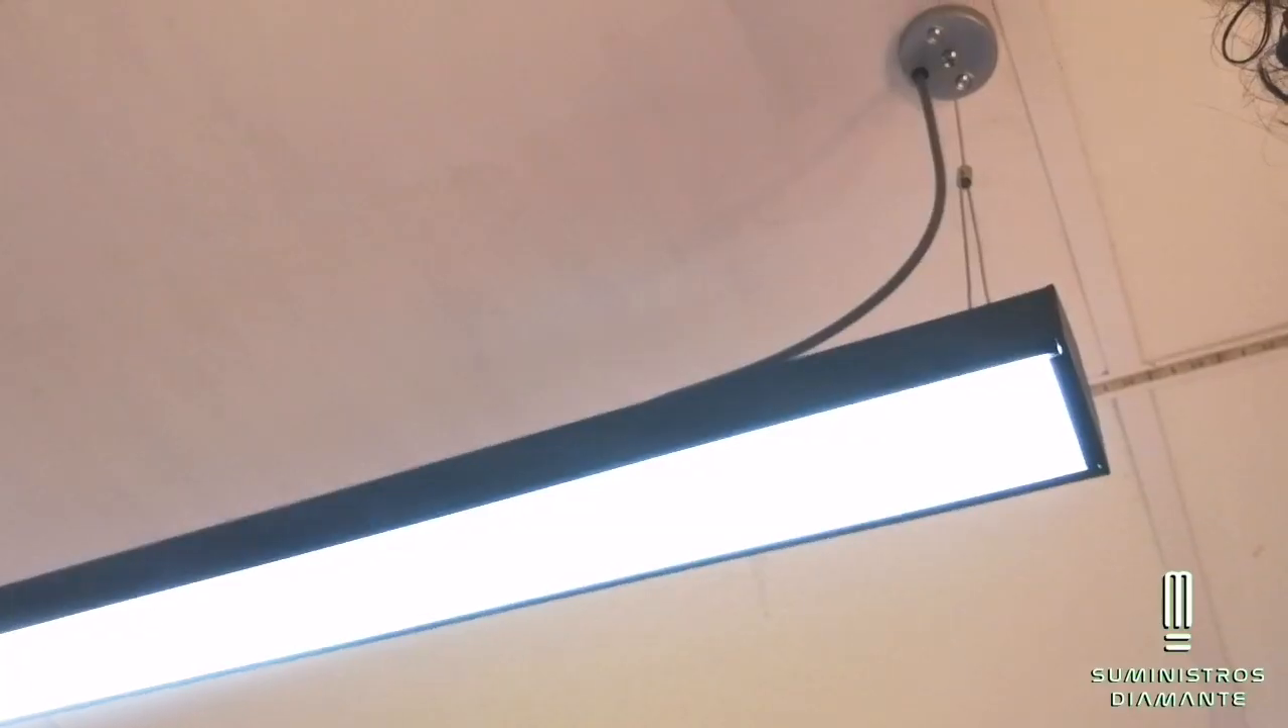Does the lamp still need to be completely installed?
No.